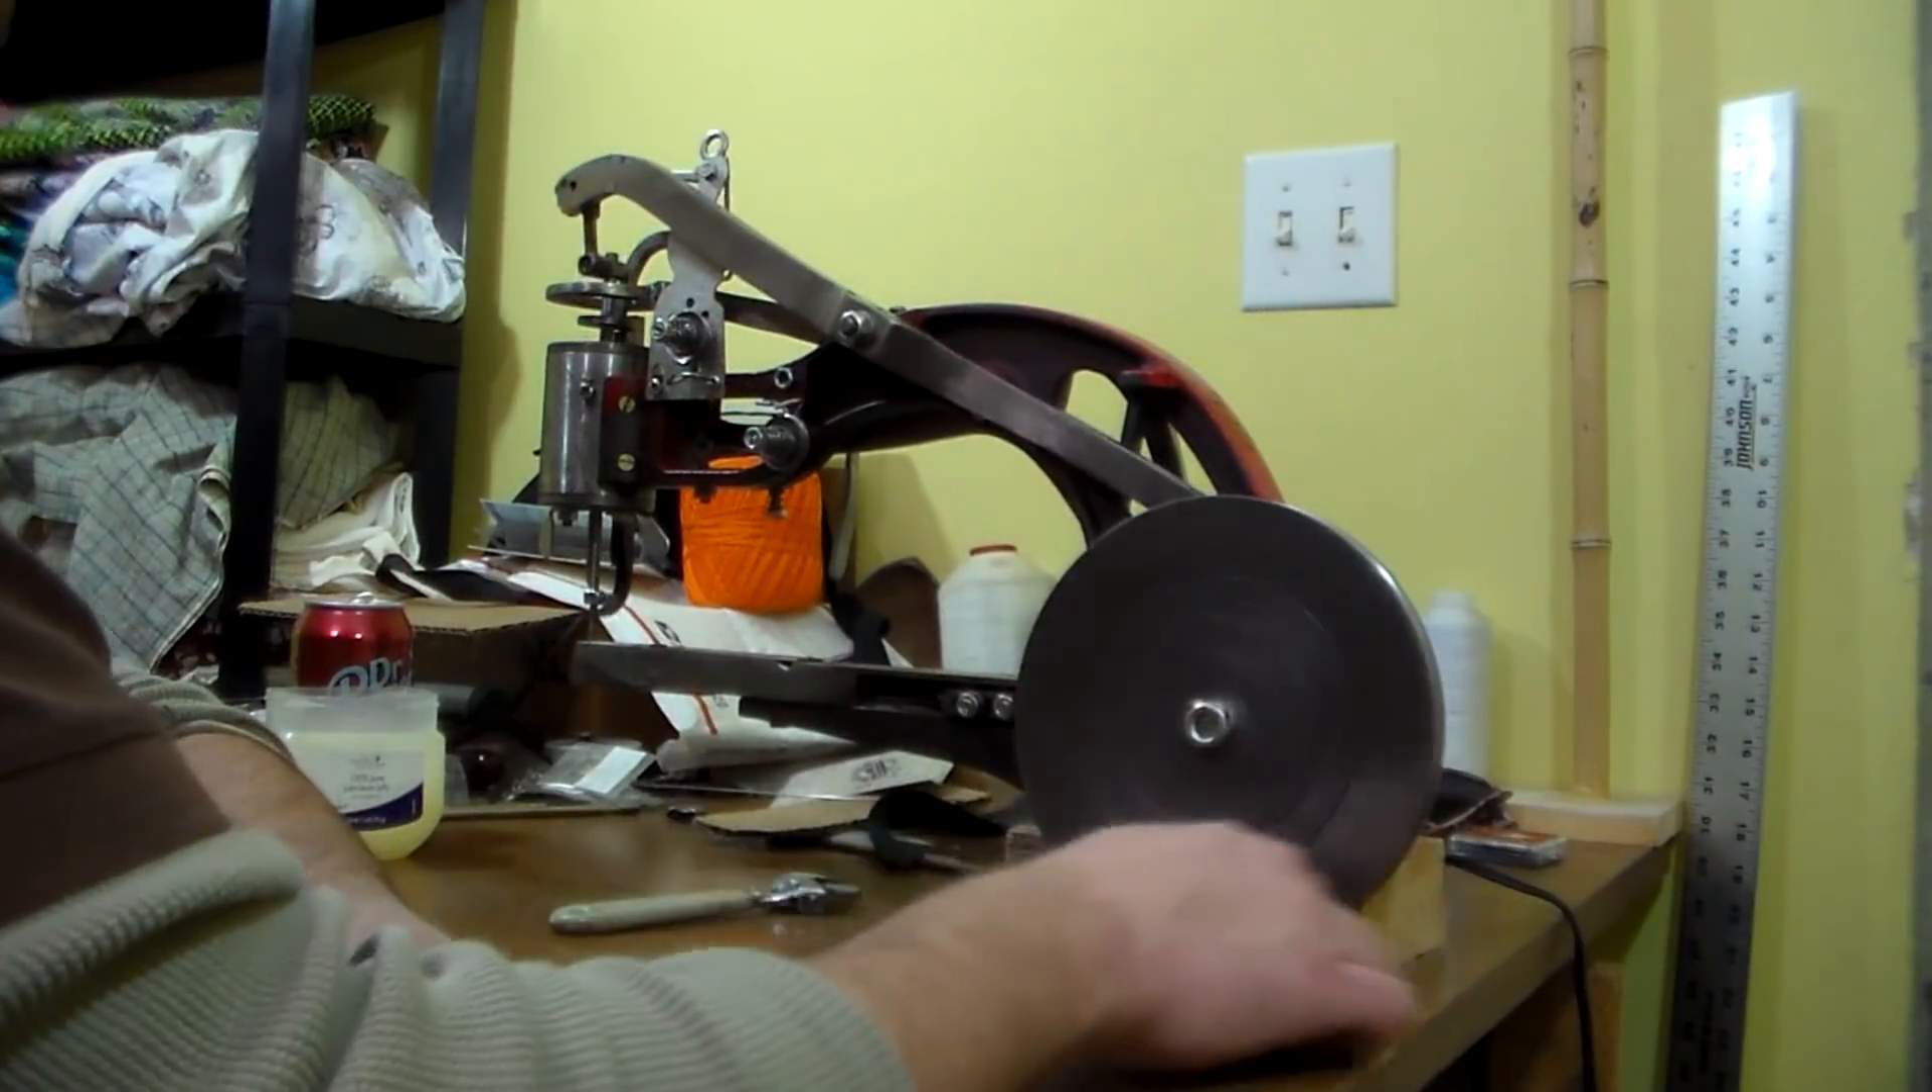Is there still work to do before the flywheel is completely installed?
No.